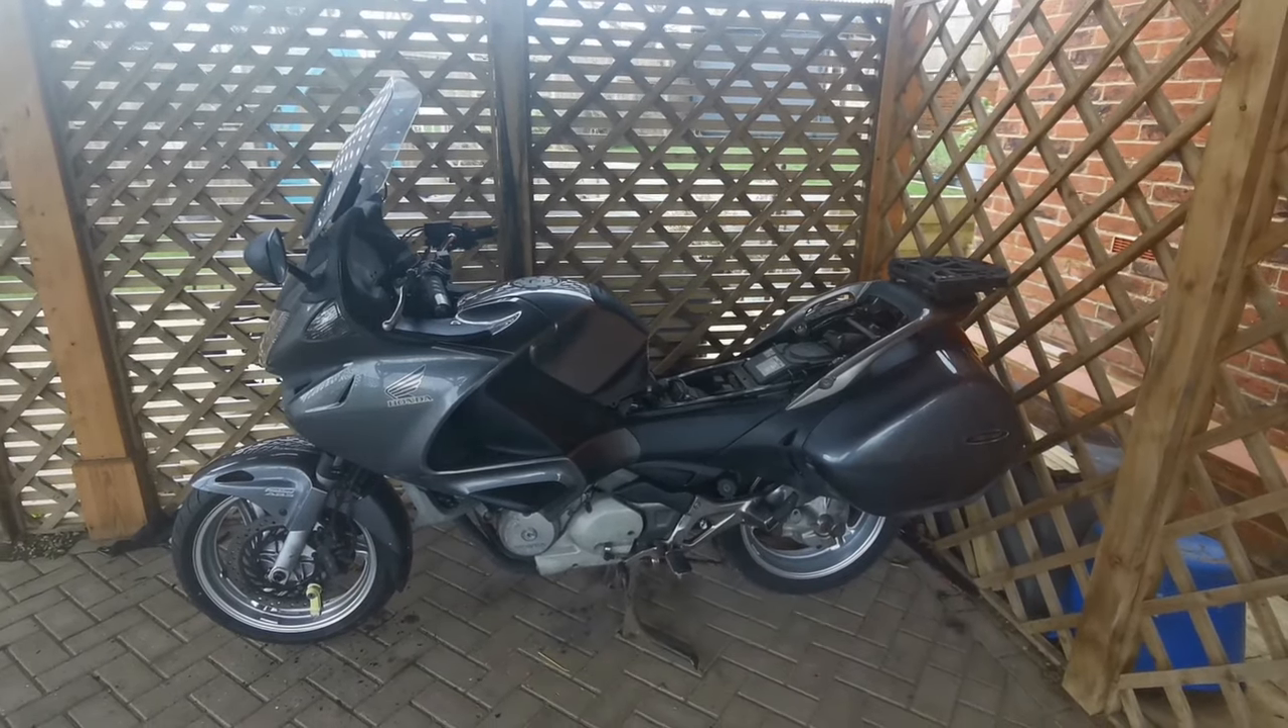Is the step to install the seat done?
No.